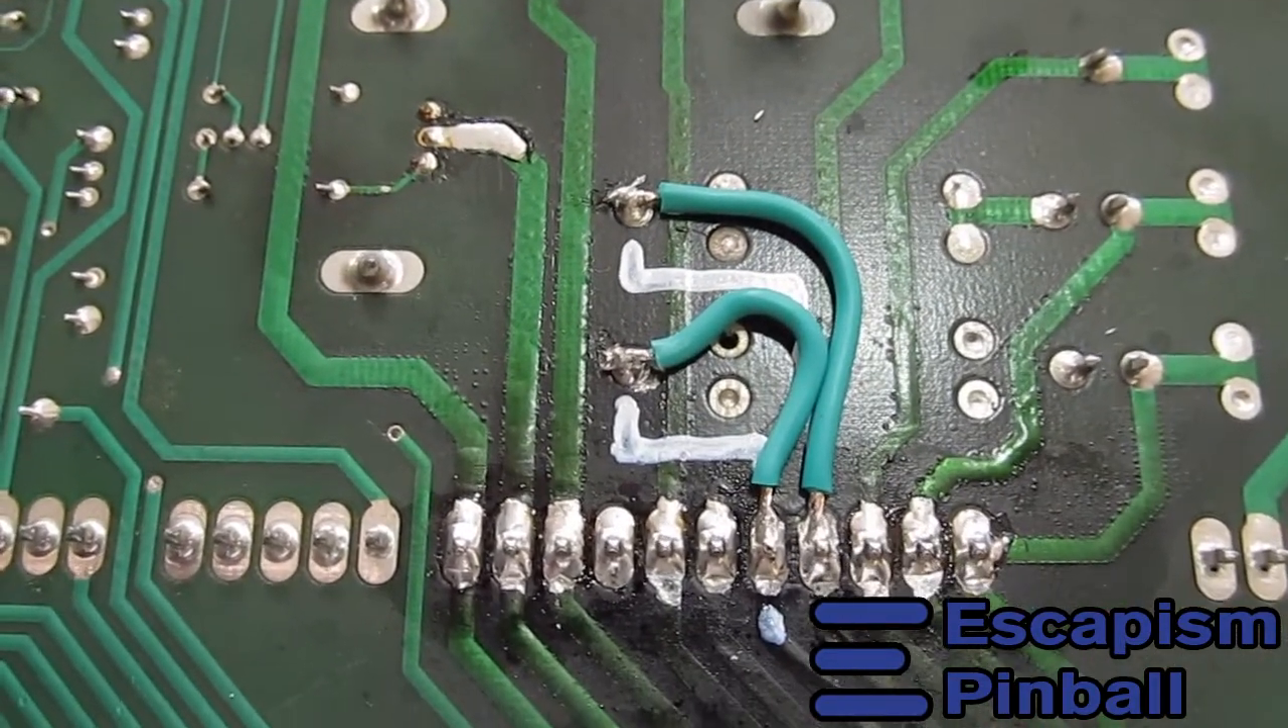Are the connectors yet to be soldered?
No.